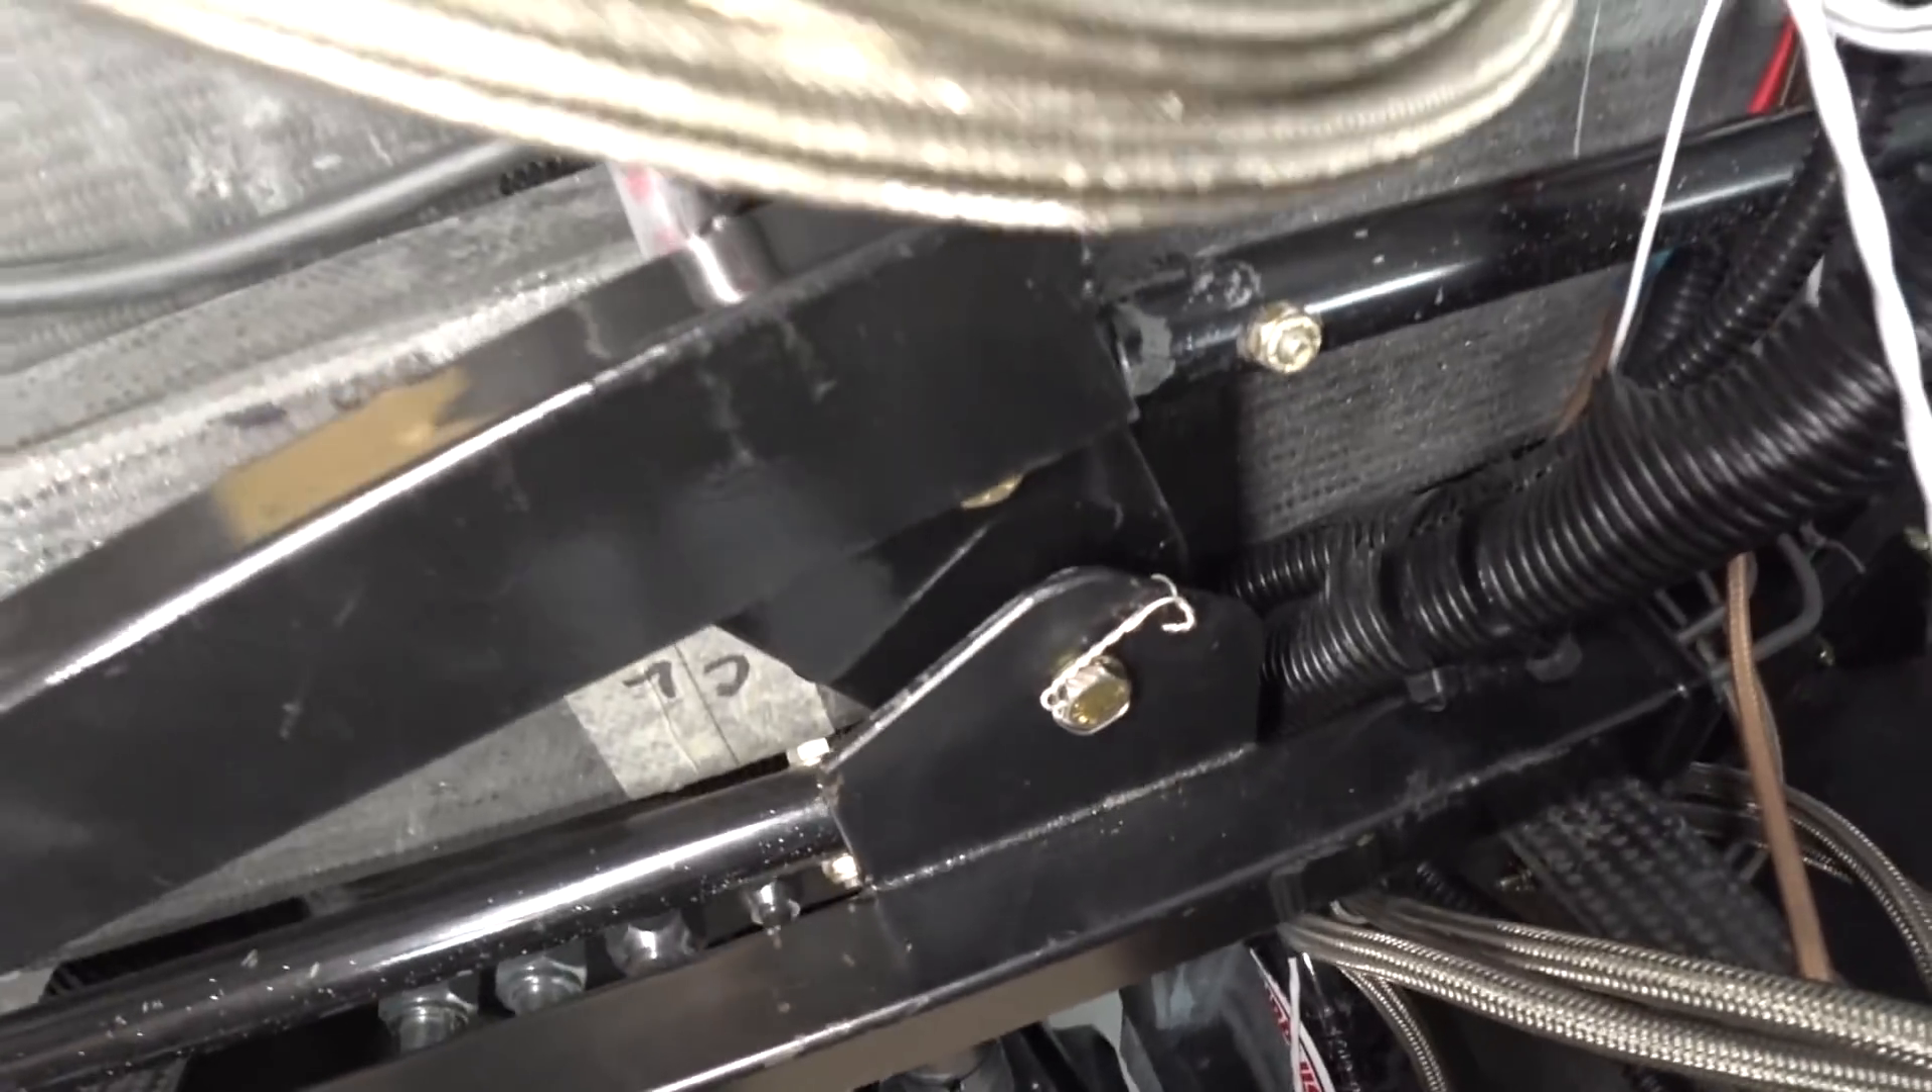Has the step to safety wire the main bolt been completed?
Yes.